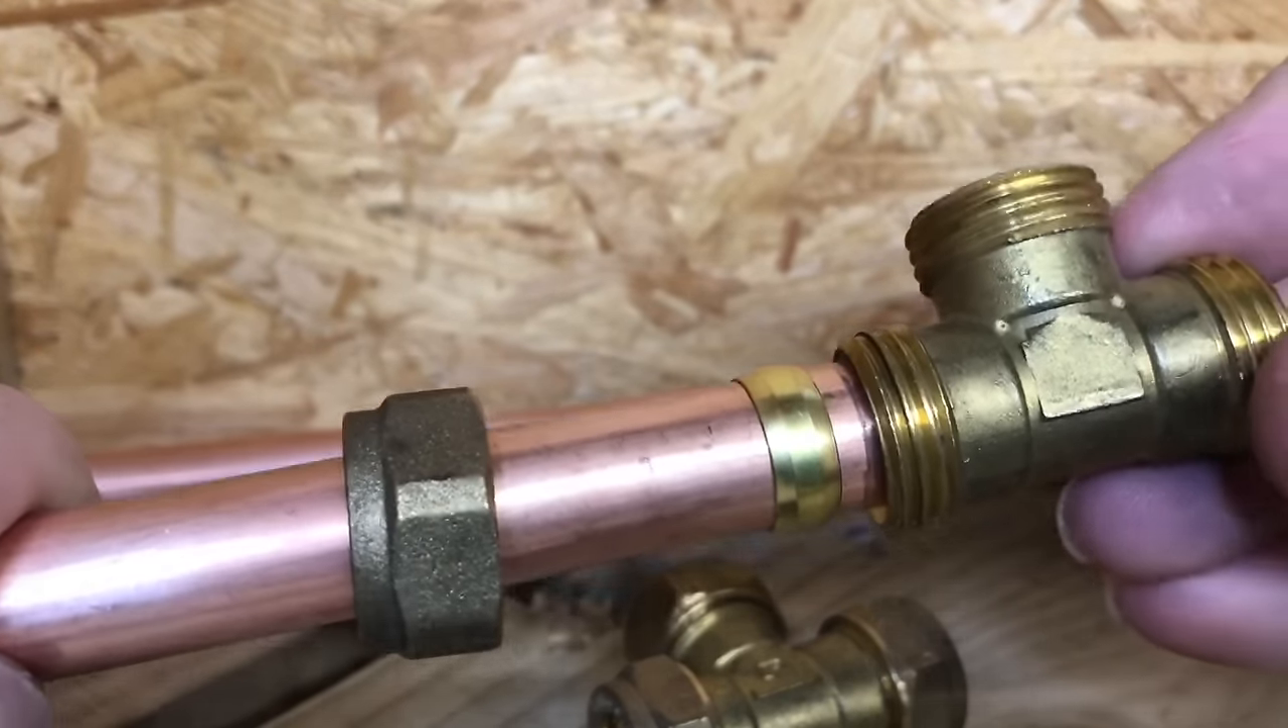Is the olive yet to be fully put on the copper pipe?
No.